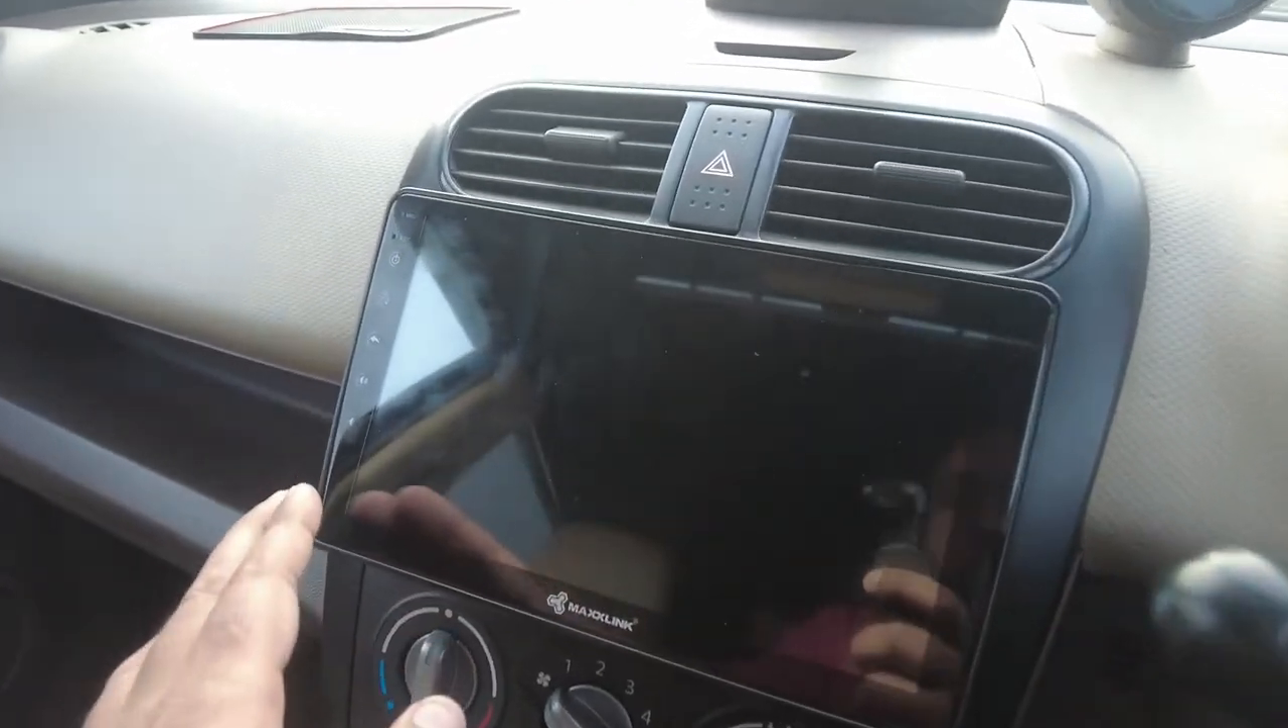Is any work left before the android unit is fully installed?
No.